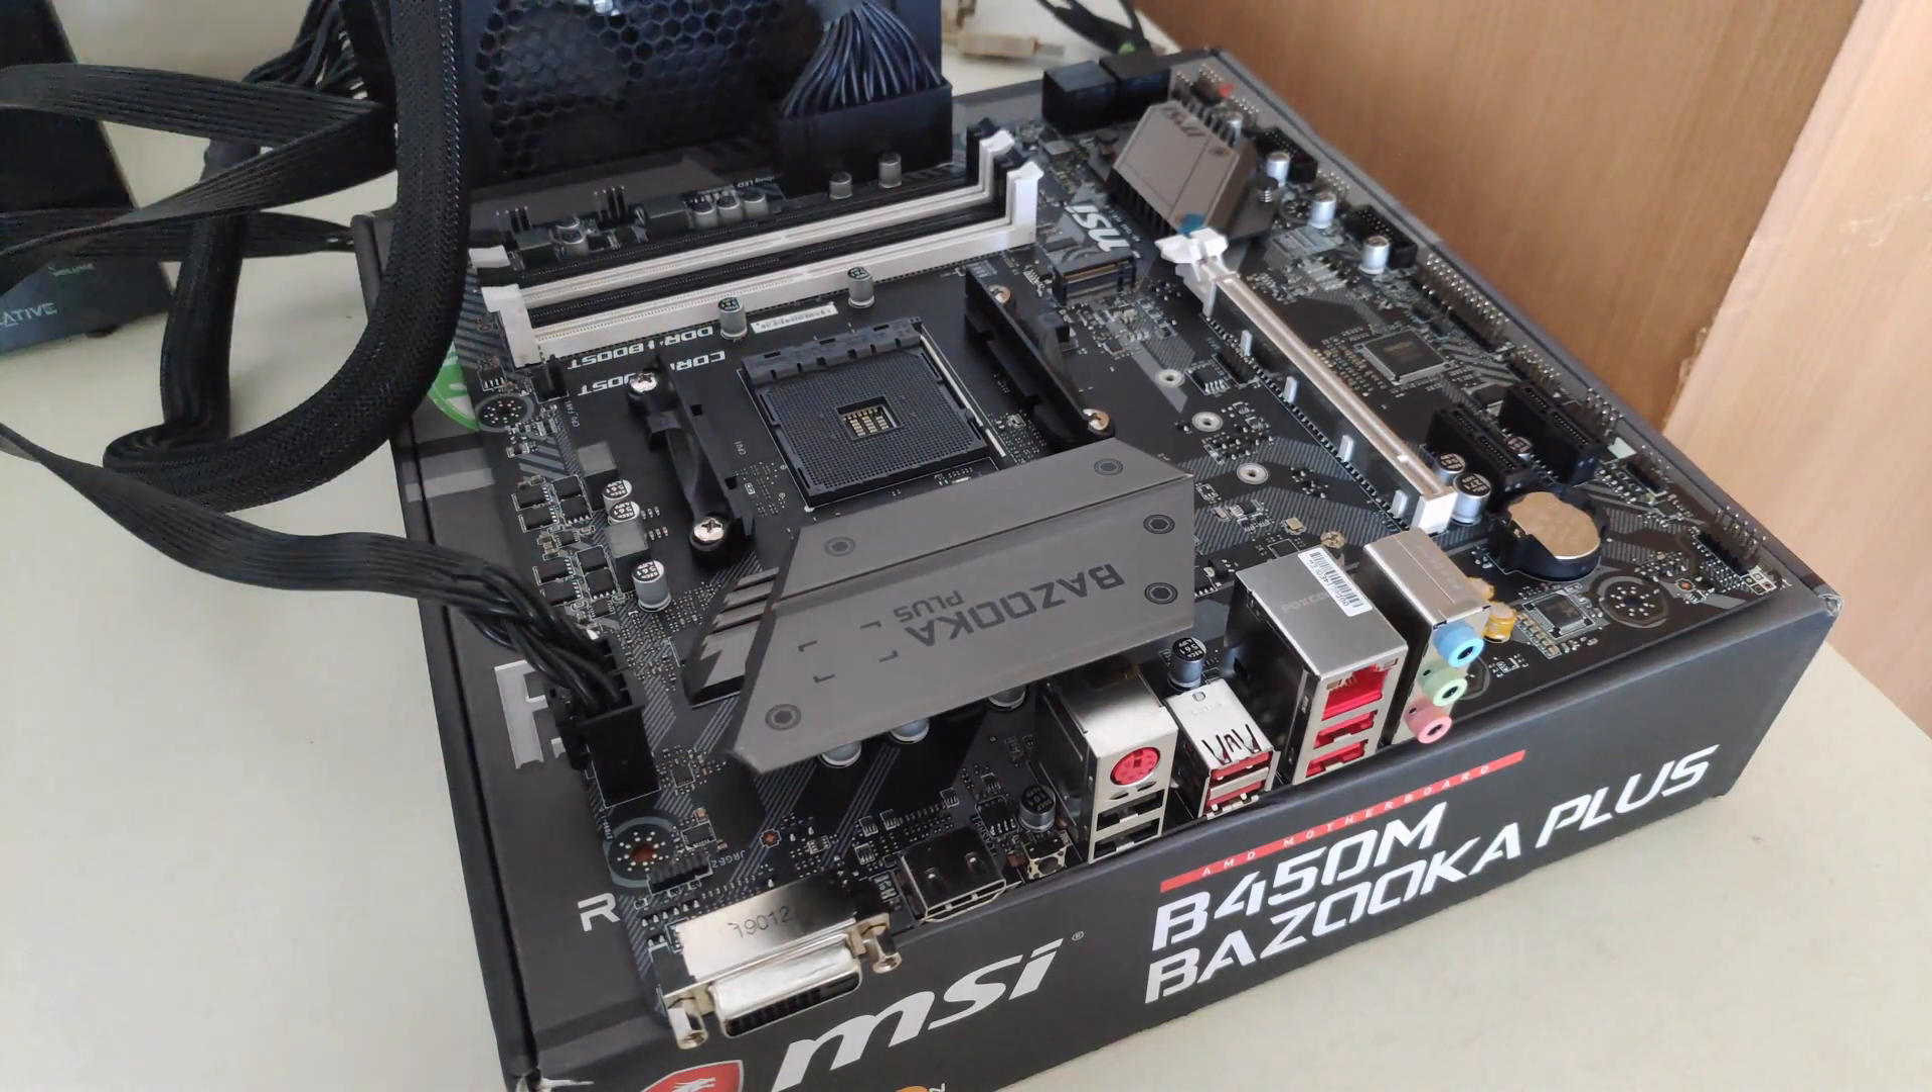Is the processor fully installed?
No.